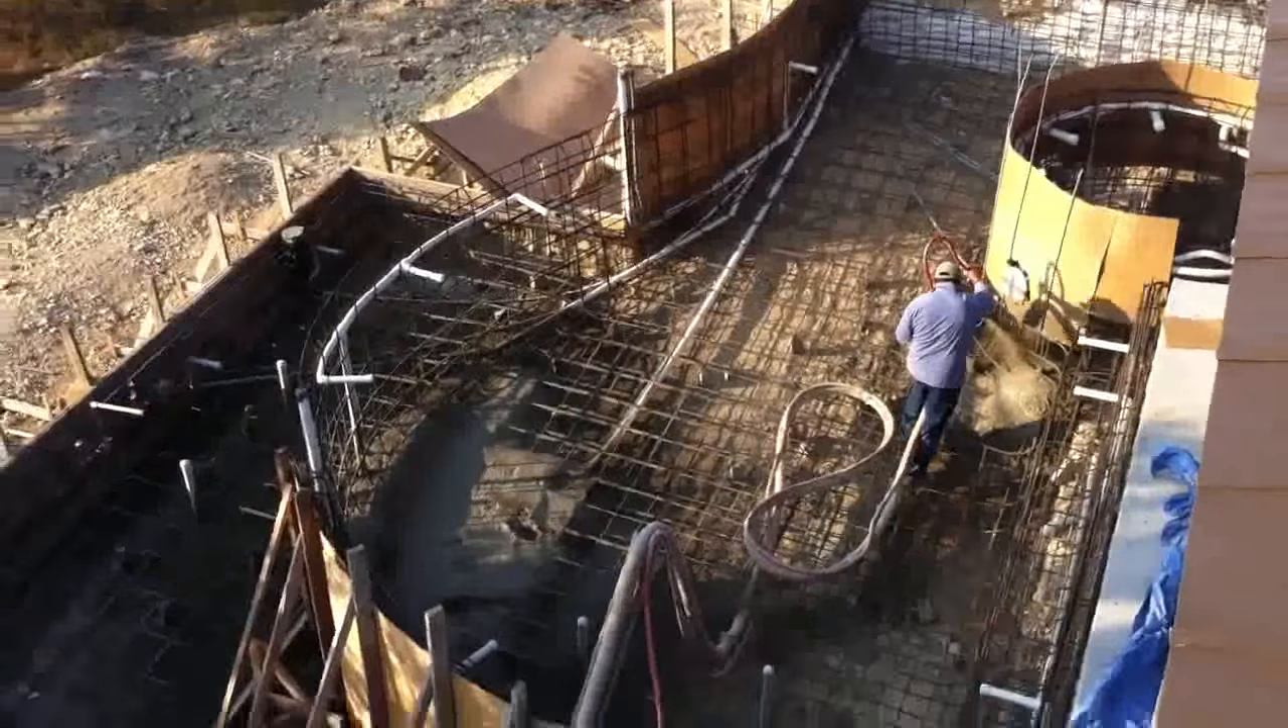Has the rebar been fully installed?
Yes.